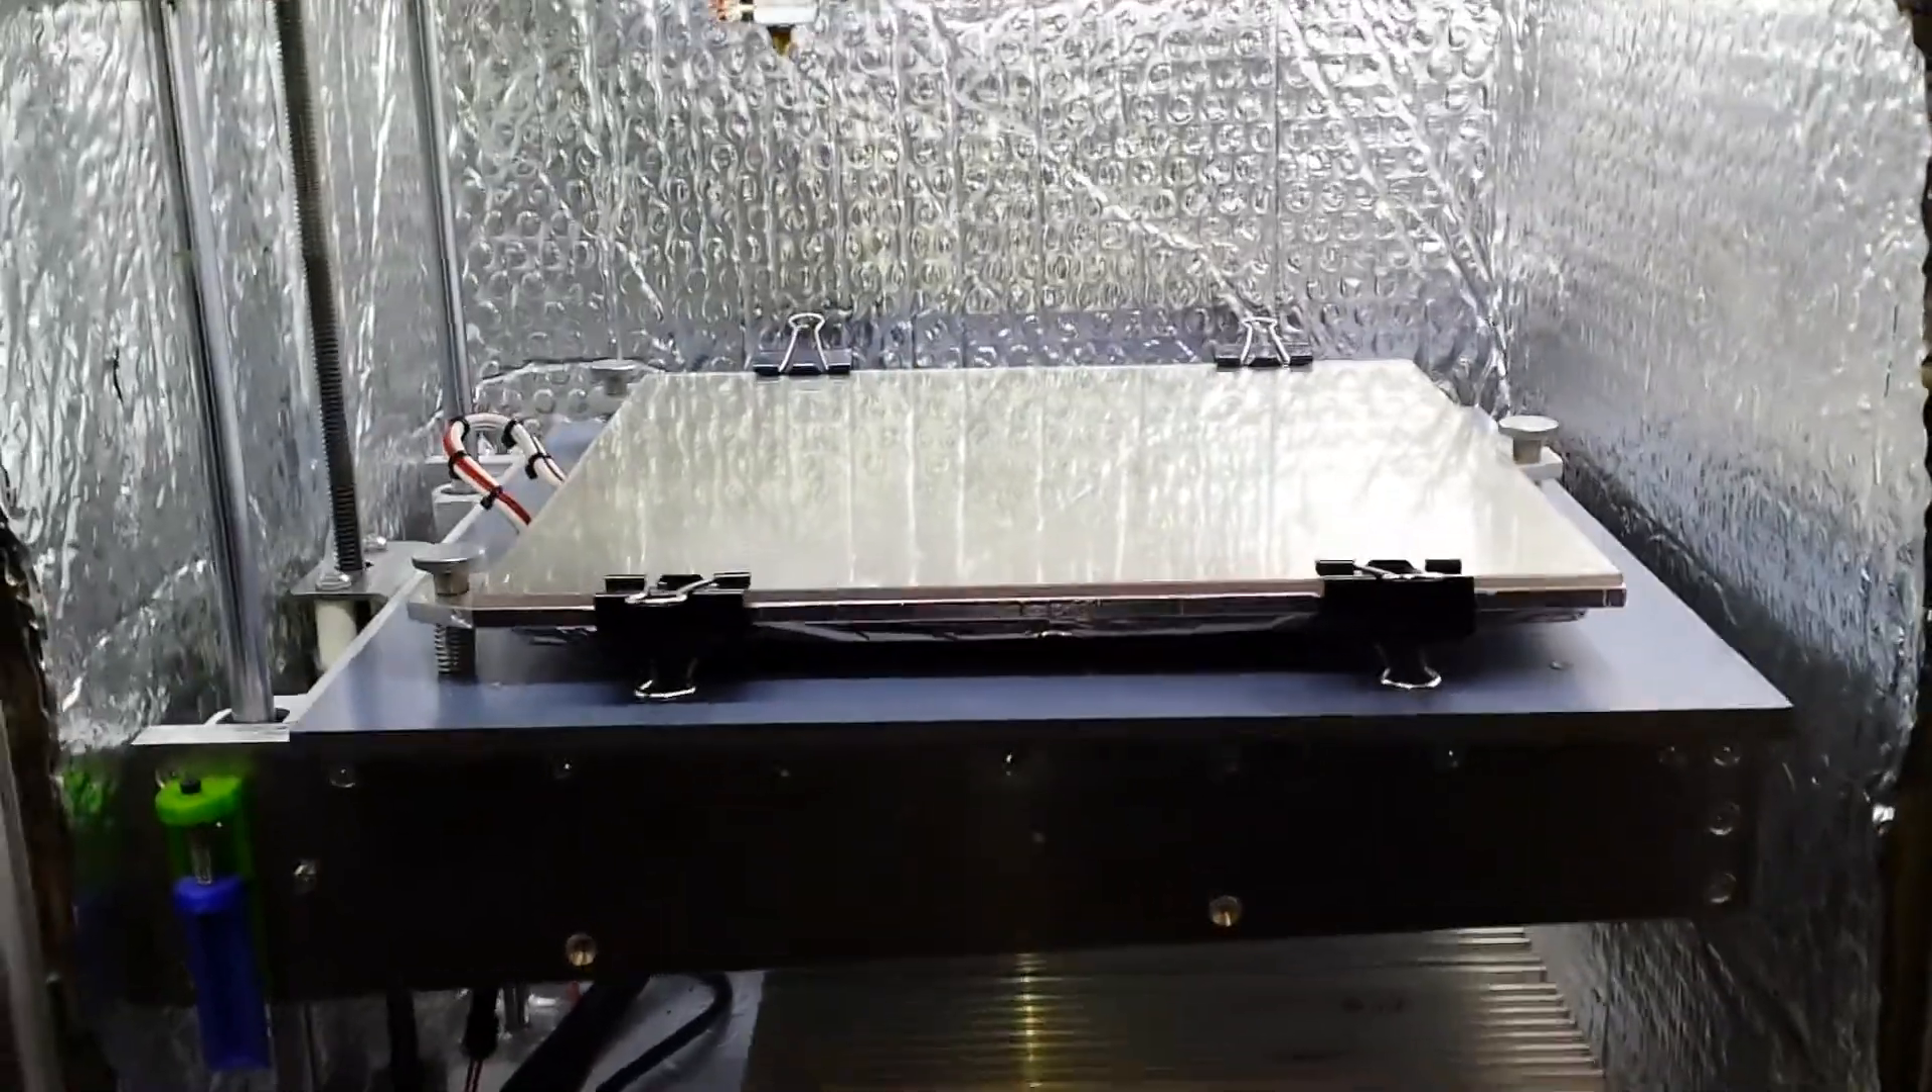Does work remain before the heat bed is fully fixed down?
No.